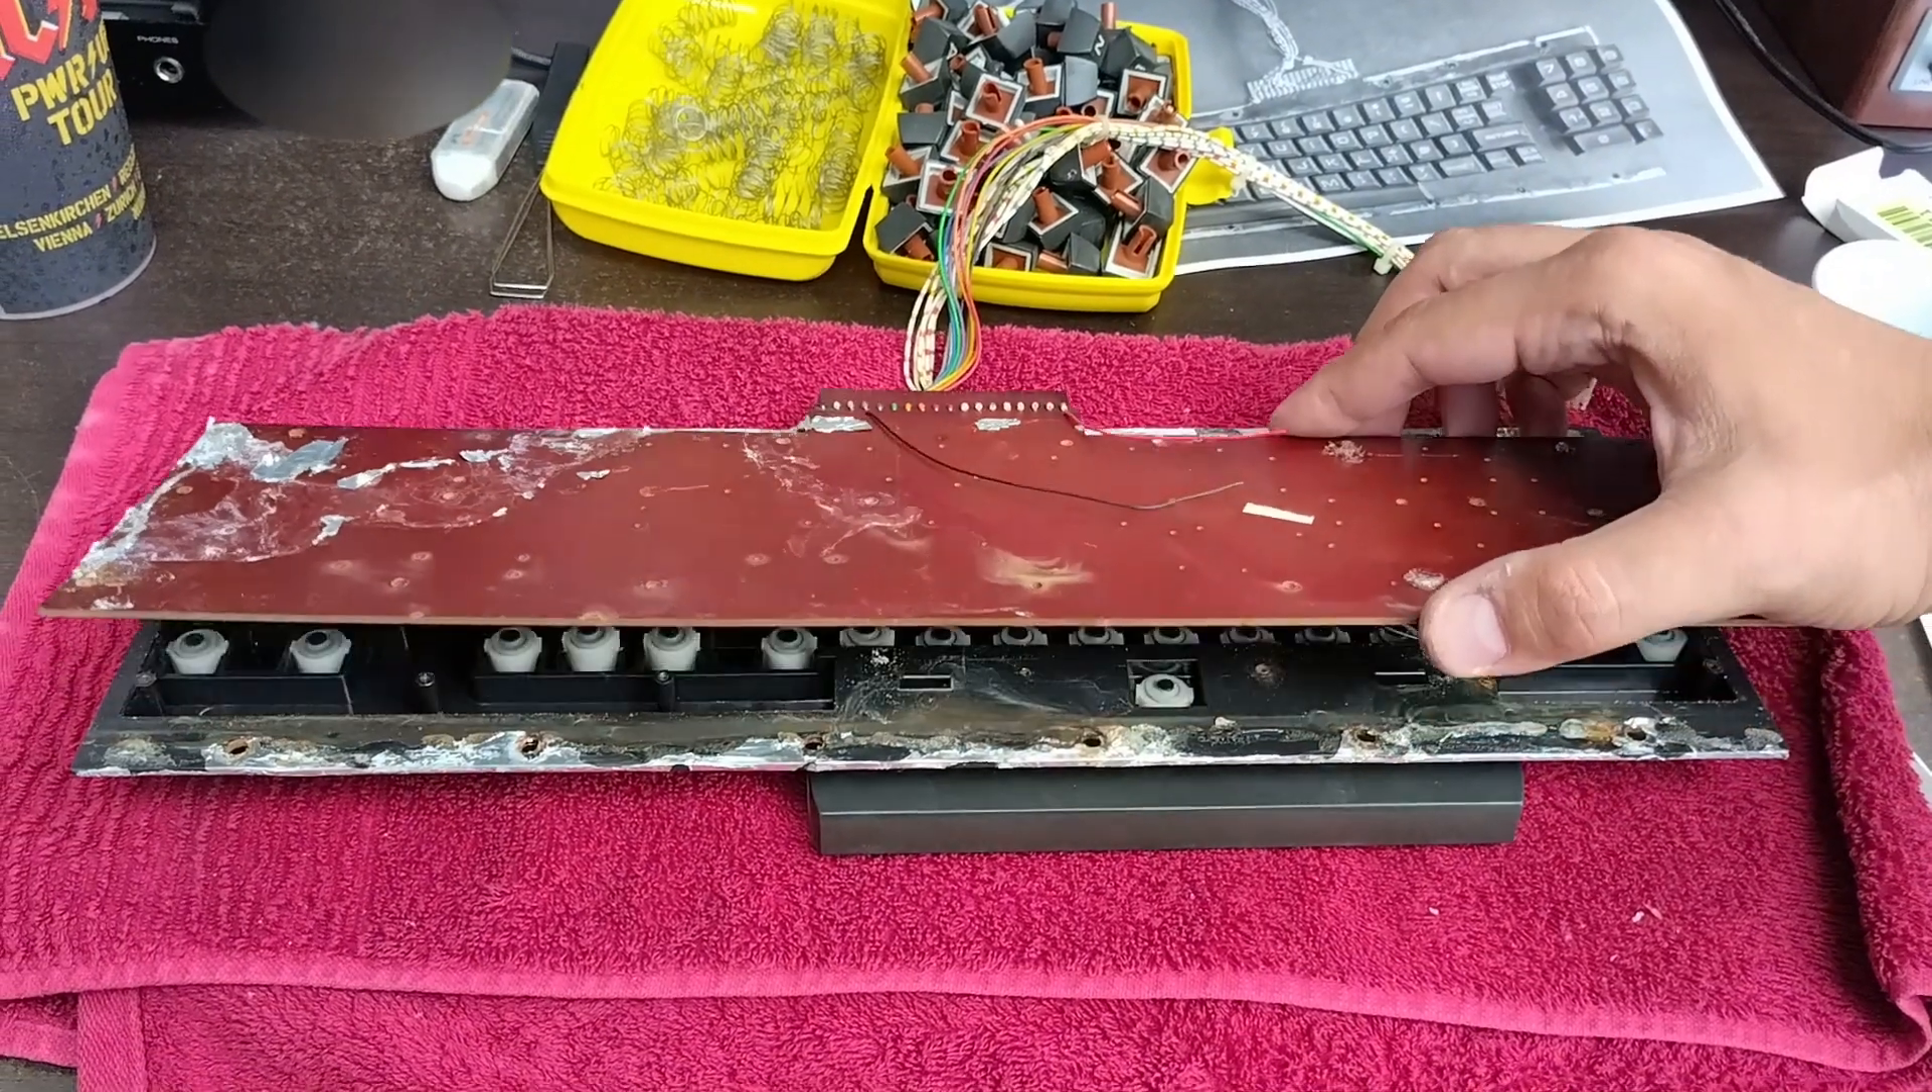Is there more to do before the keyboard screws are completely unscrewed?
No.